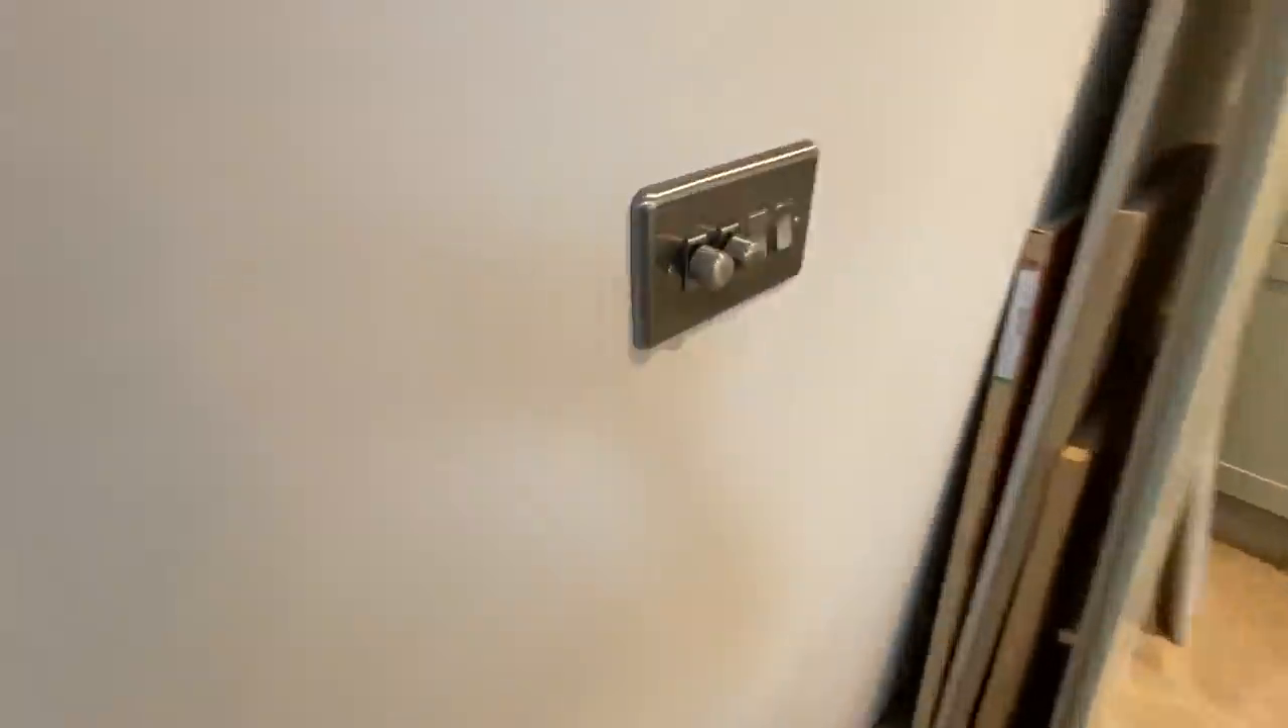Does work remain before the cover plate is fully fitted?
No.